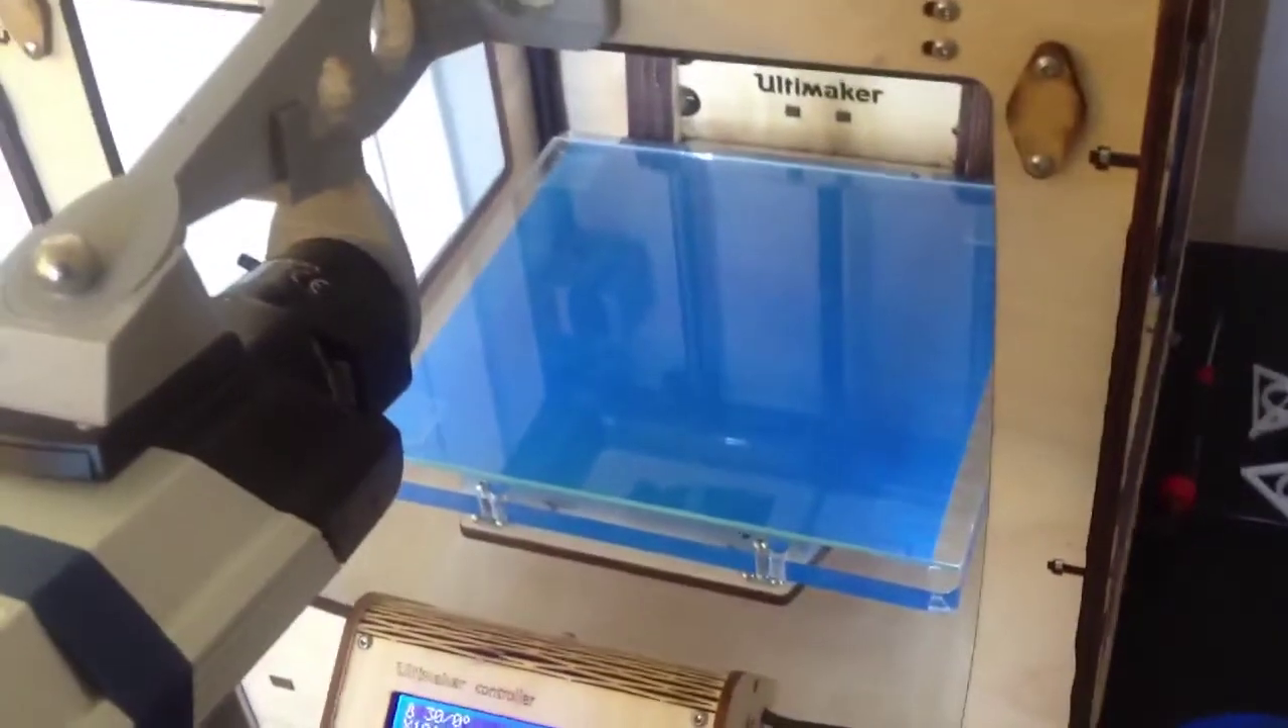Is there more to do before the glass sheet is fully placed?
No.